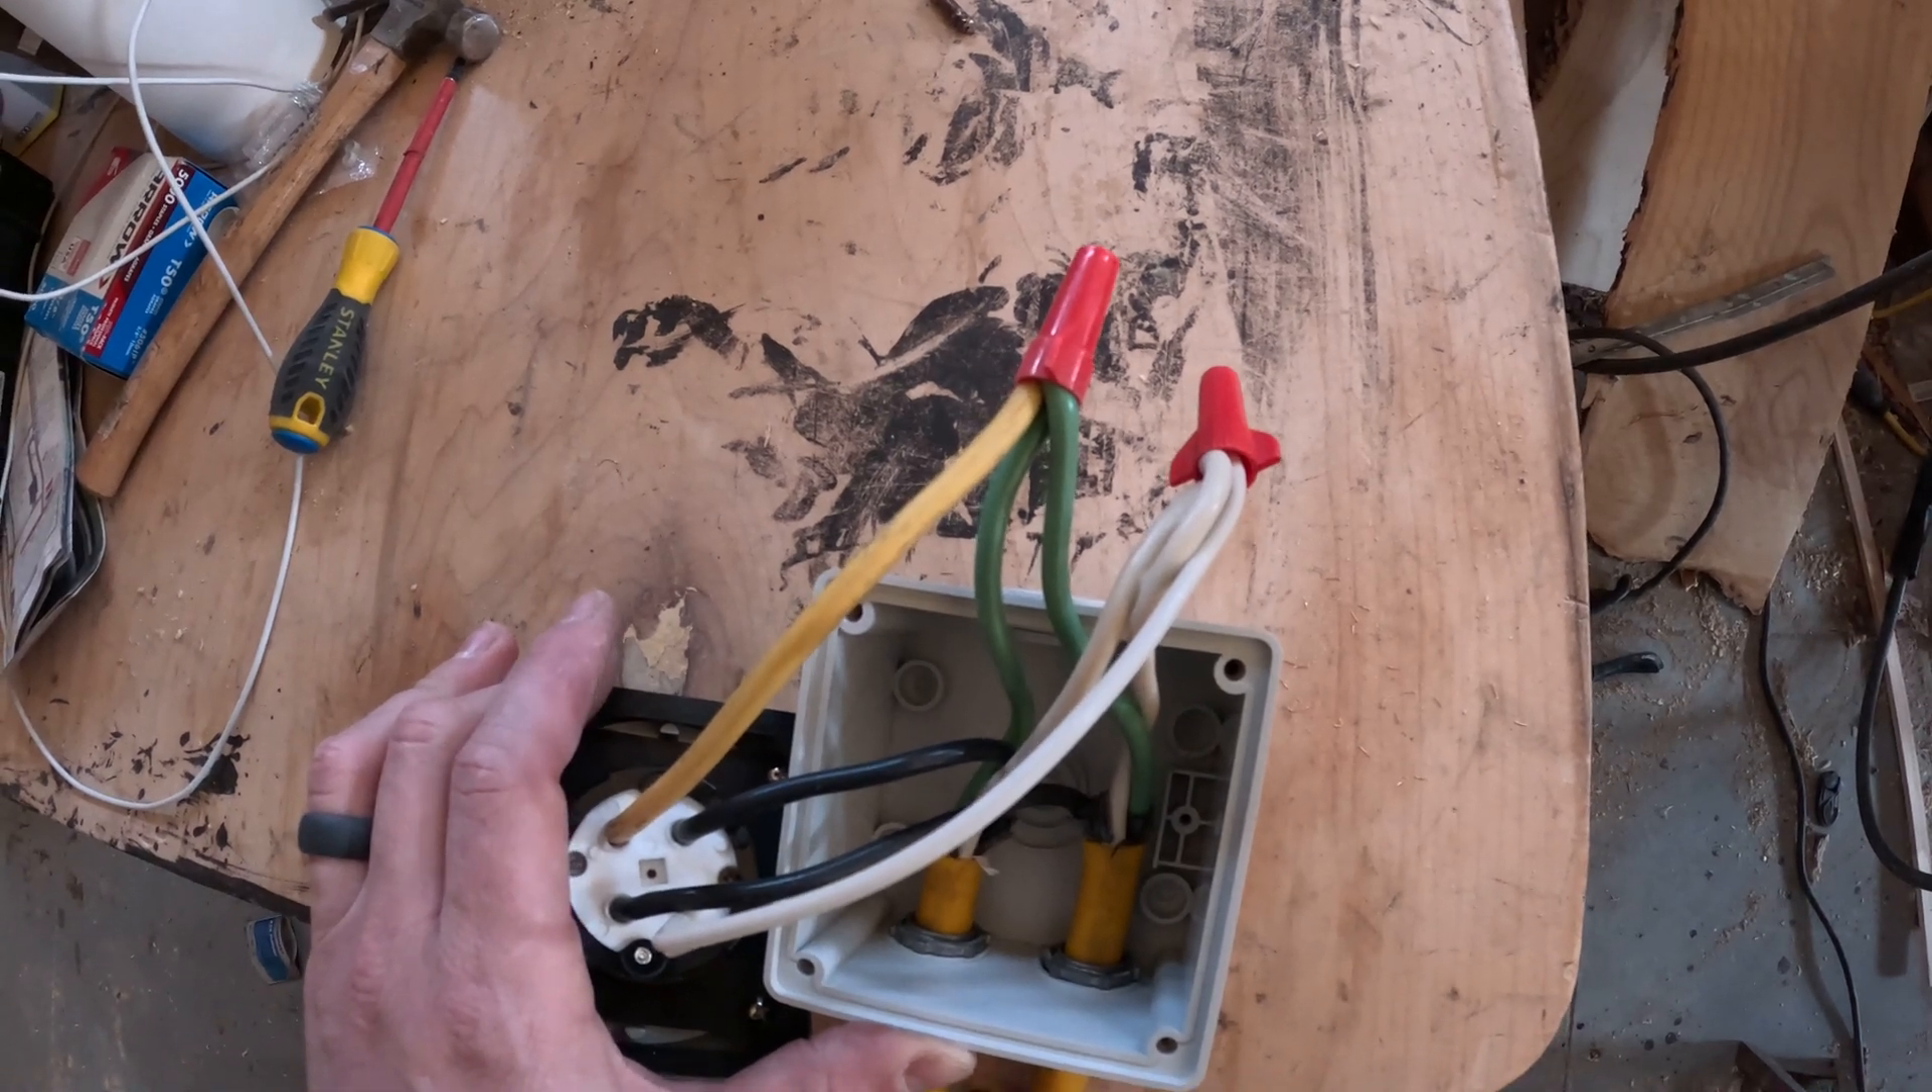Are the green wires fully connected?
Yes.